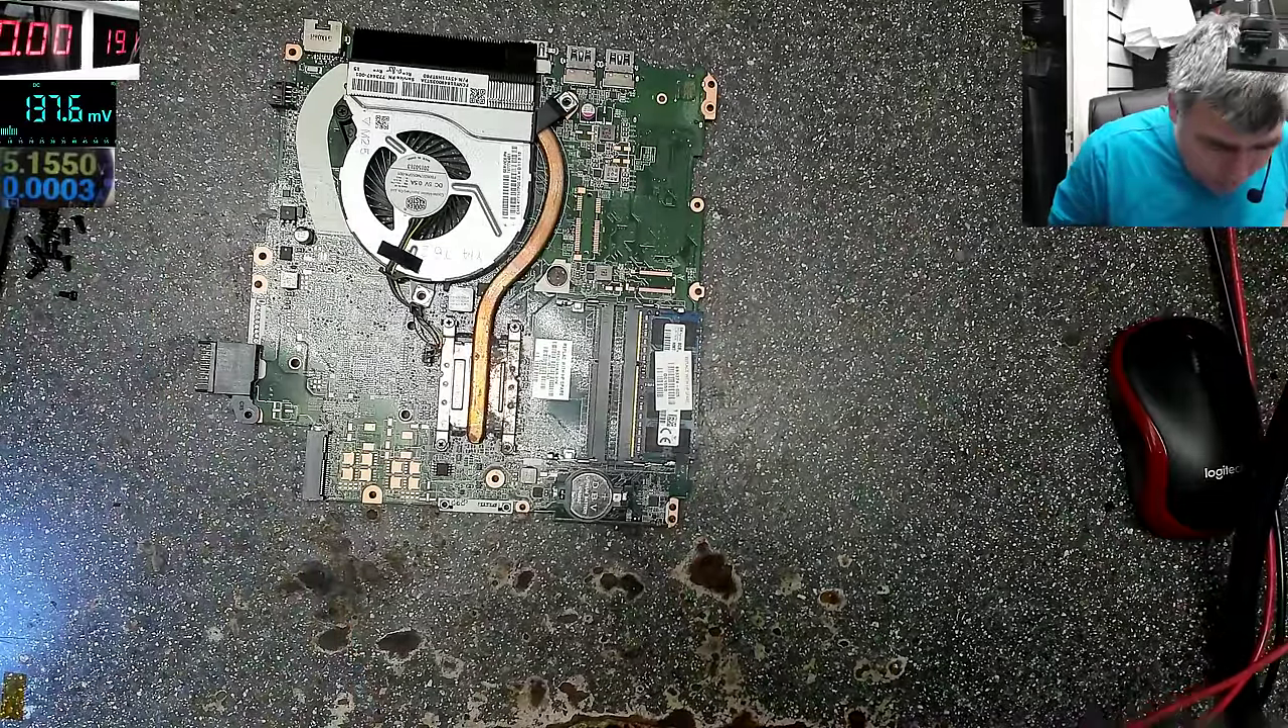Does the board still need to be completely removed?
No.